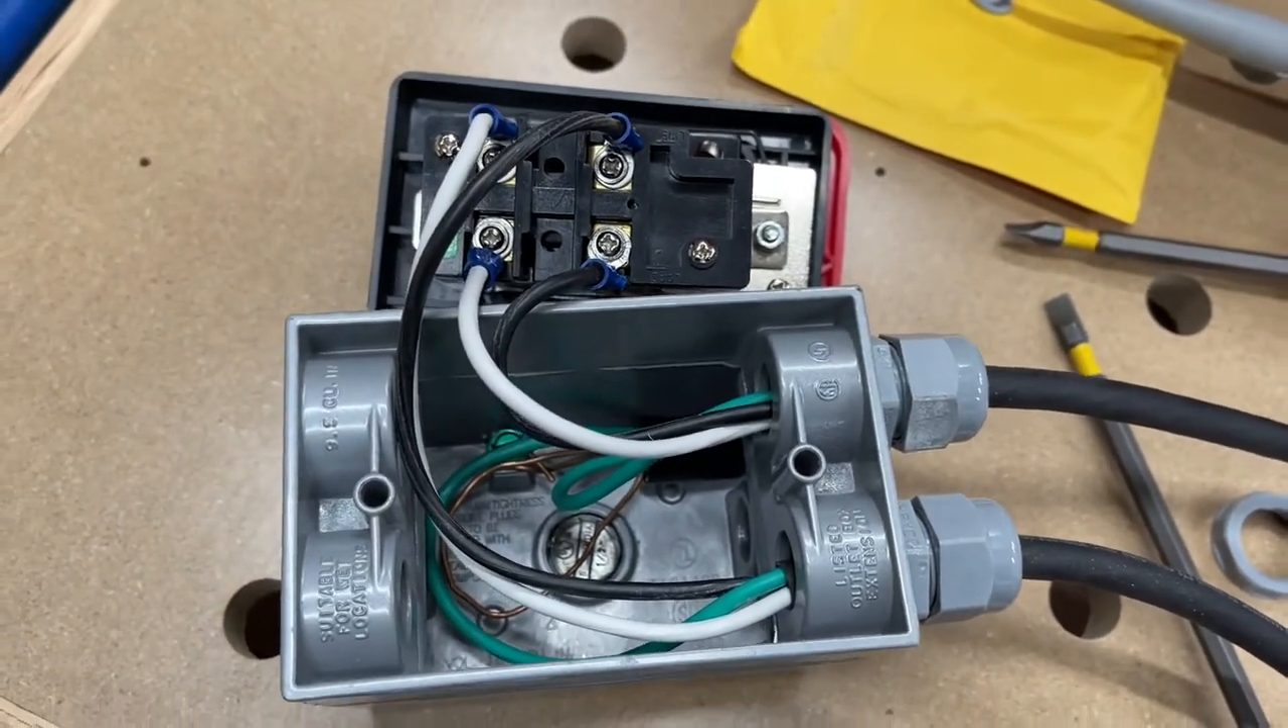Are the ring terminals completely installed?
Yes.